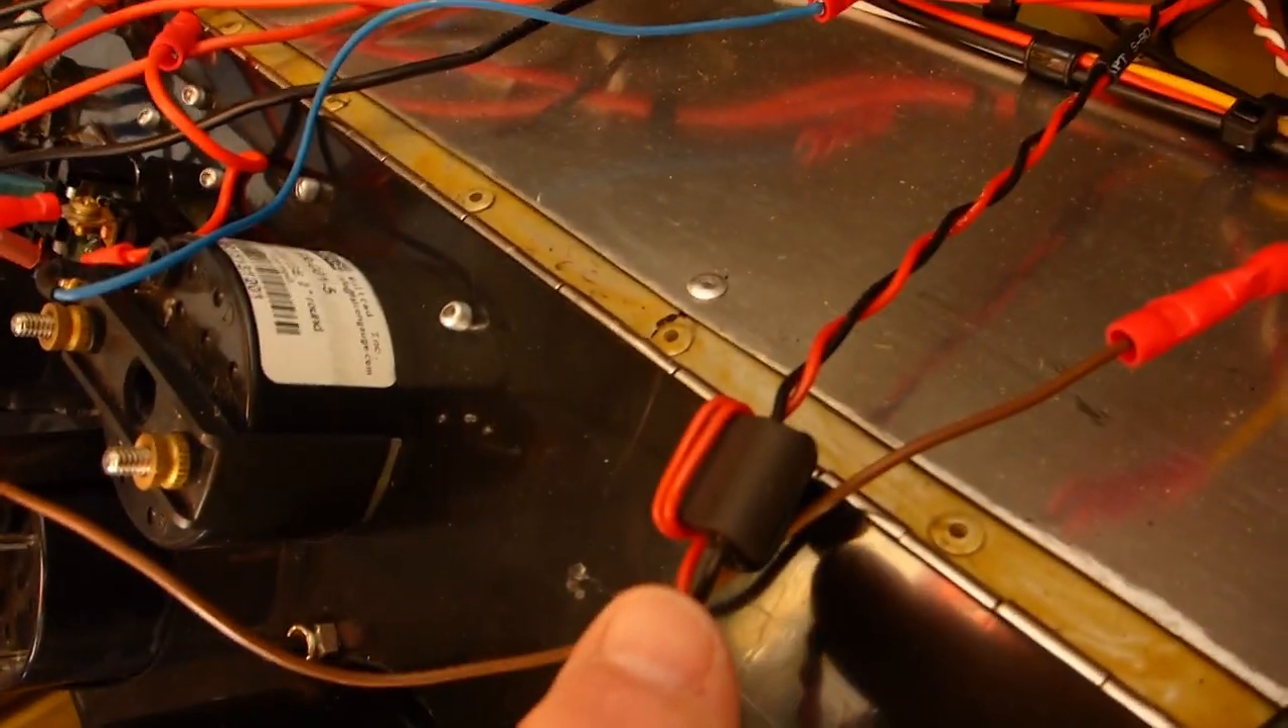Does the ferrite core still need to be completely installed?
No.